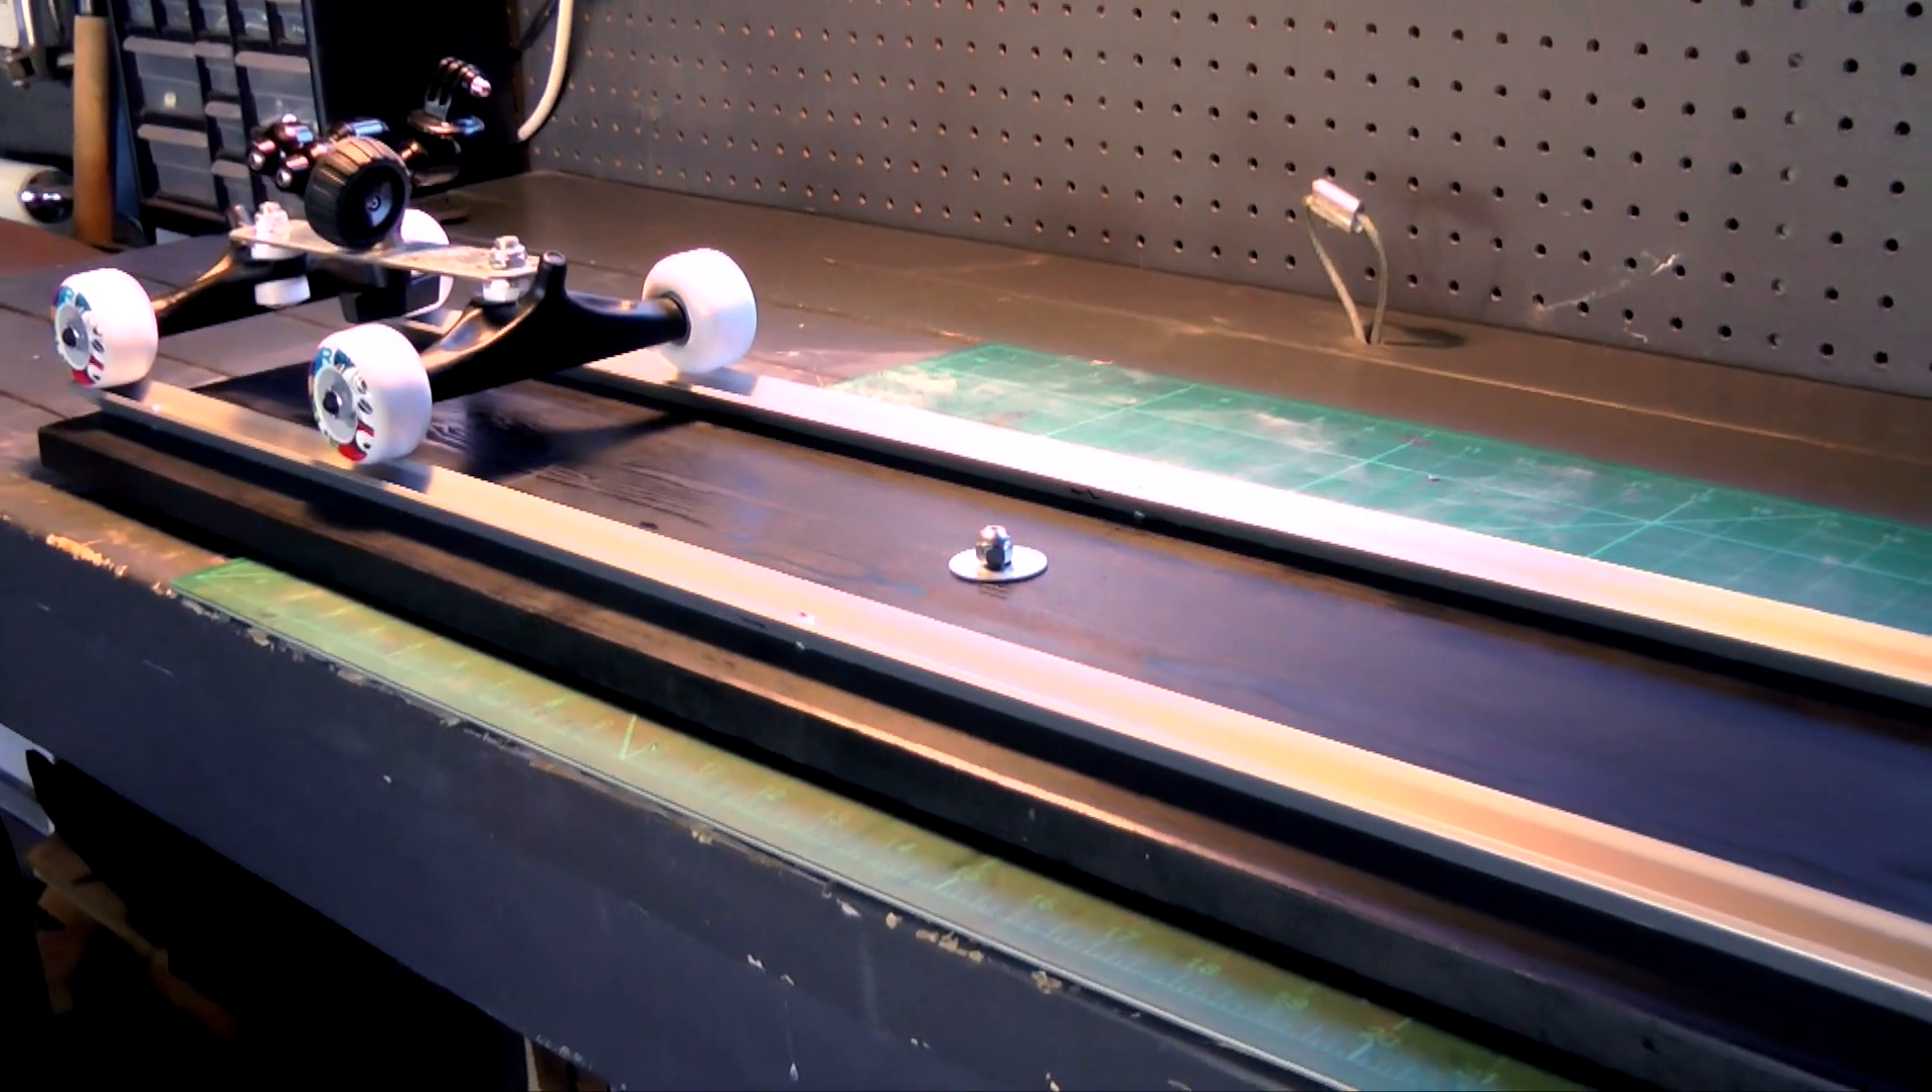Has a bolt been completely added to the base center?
Yes.